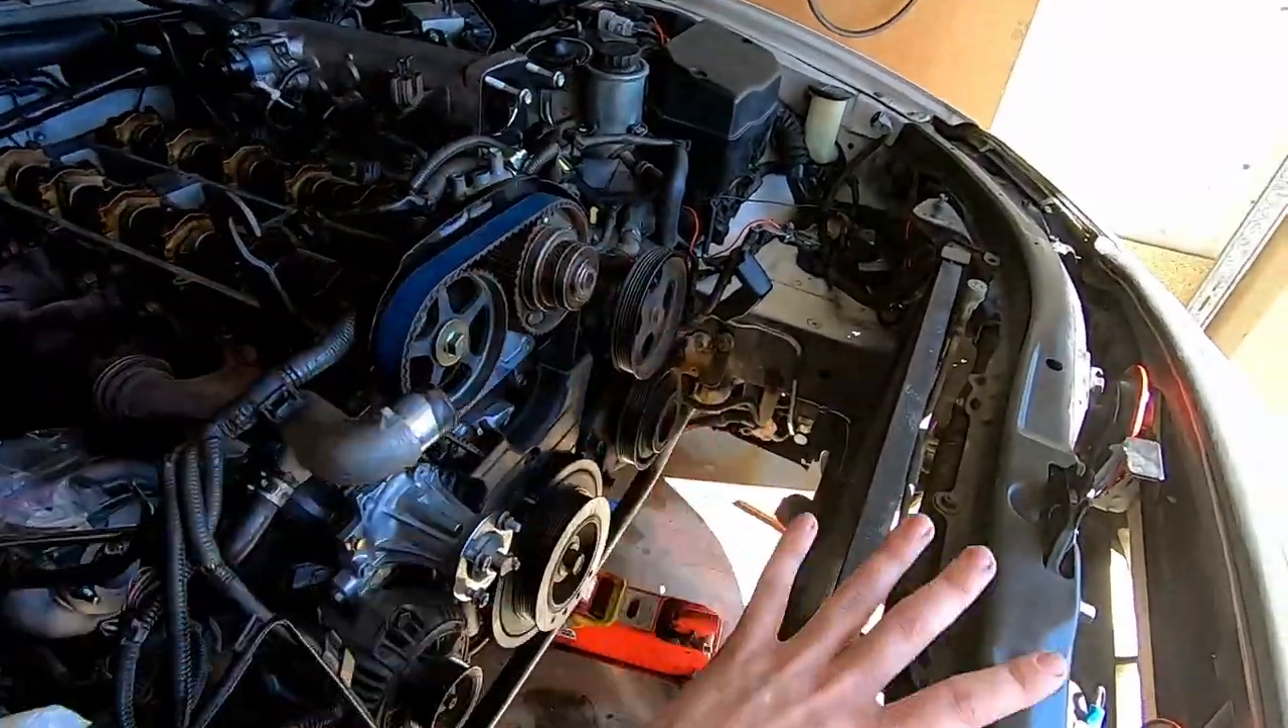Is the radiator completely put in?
No.